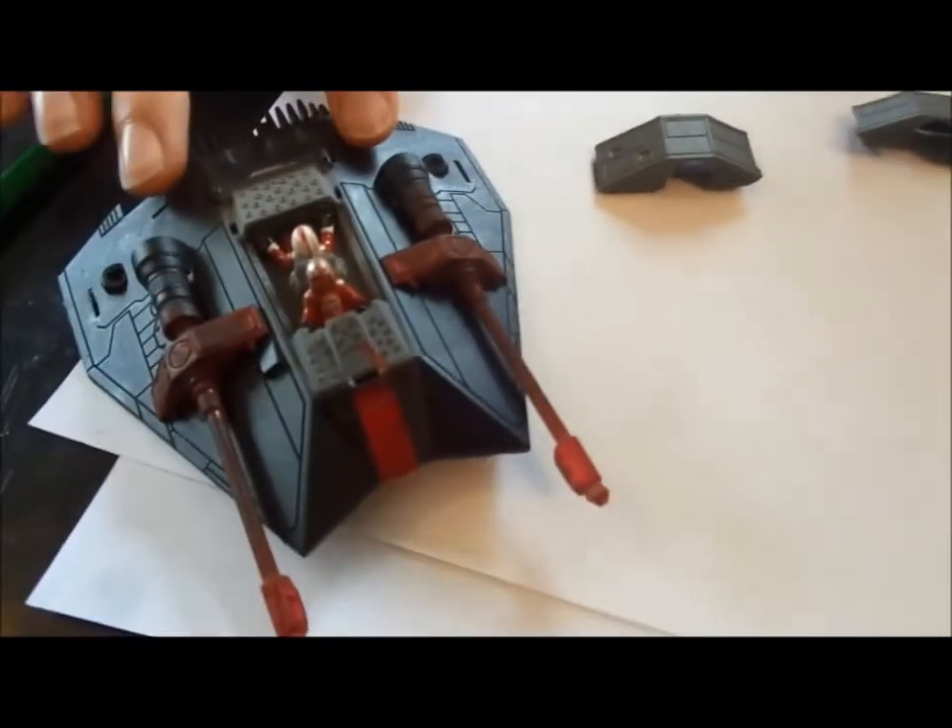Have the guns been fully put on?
Yes.